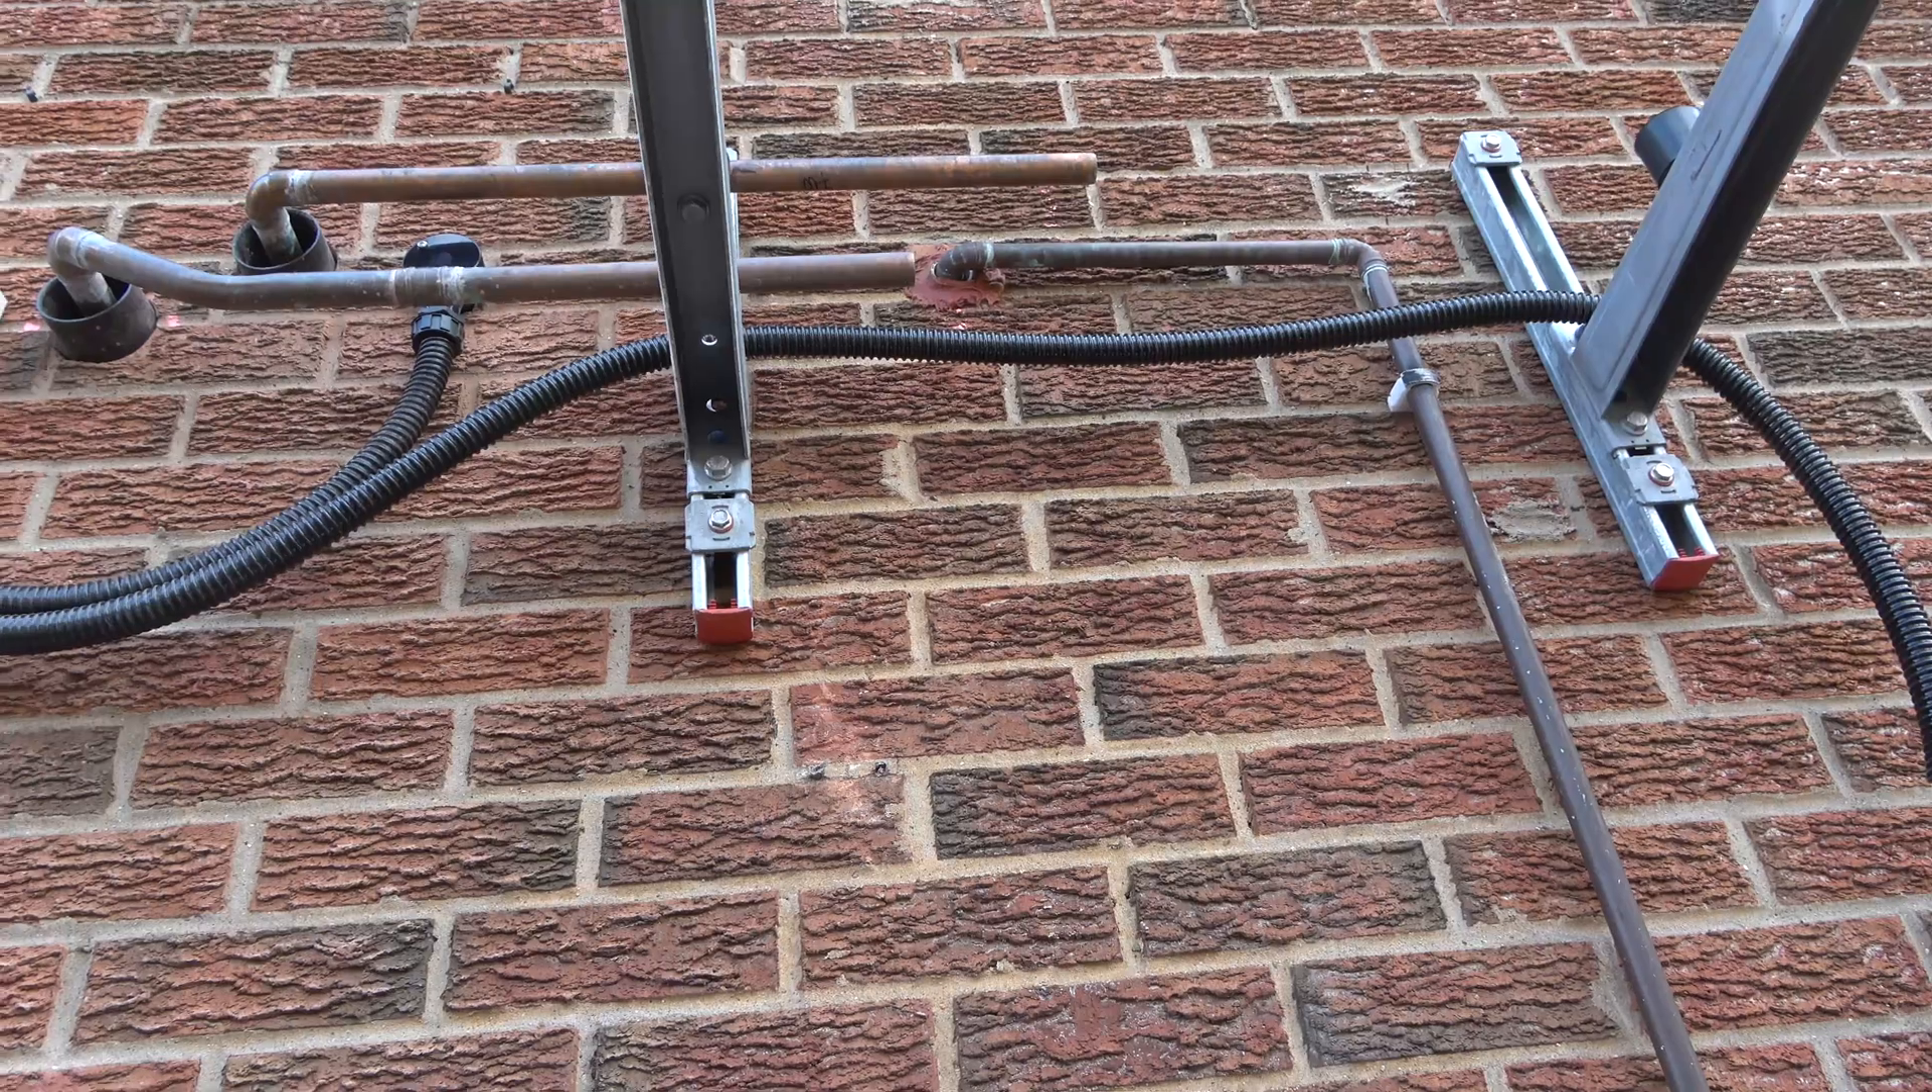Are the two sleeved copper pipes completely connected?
No.